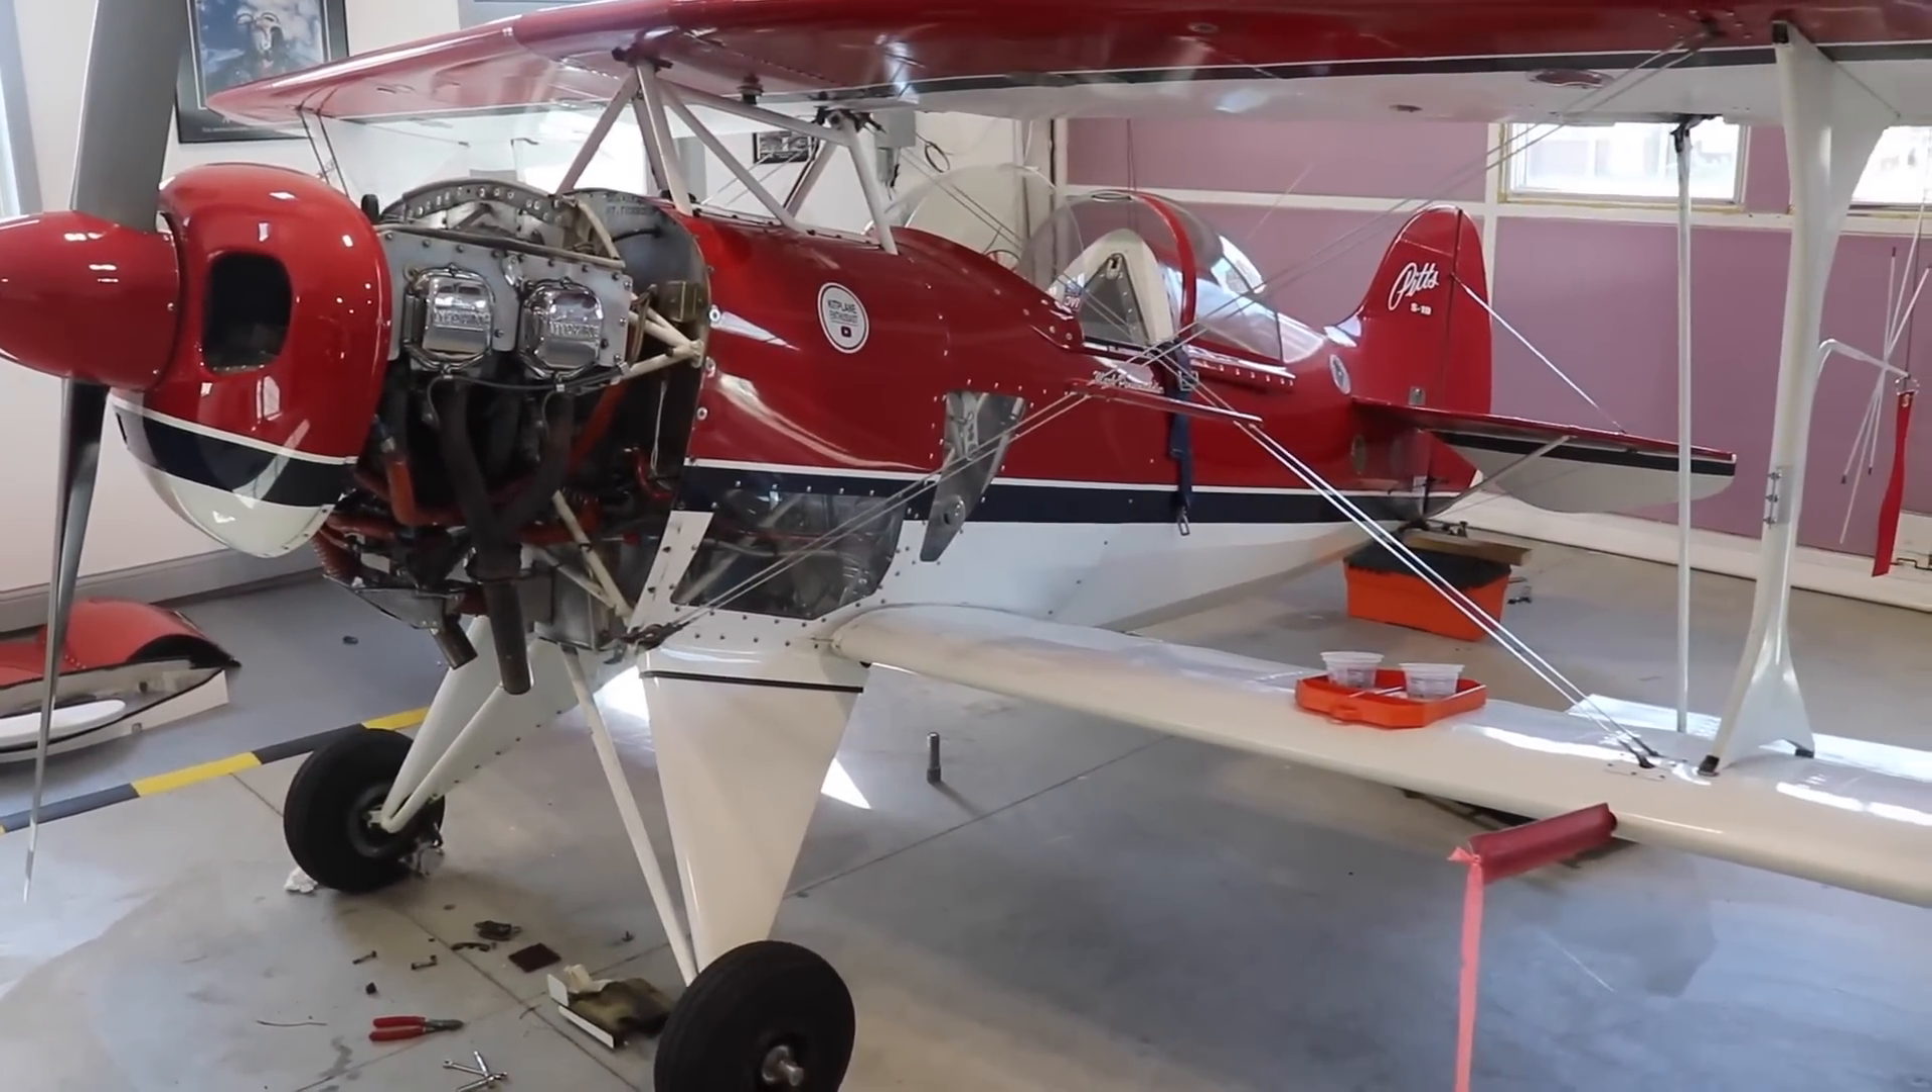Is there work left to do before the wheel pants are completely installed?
Yes.